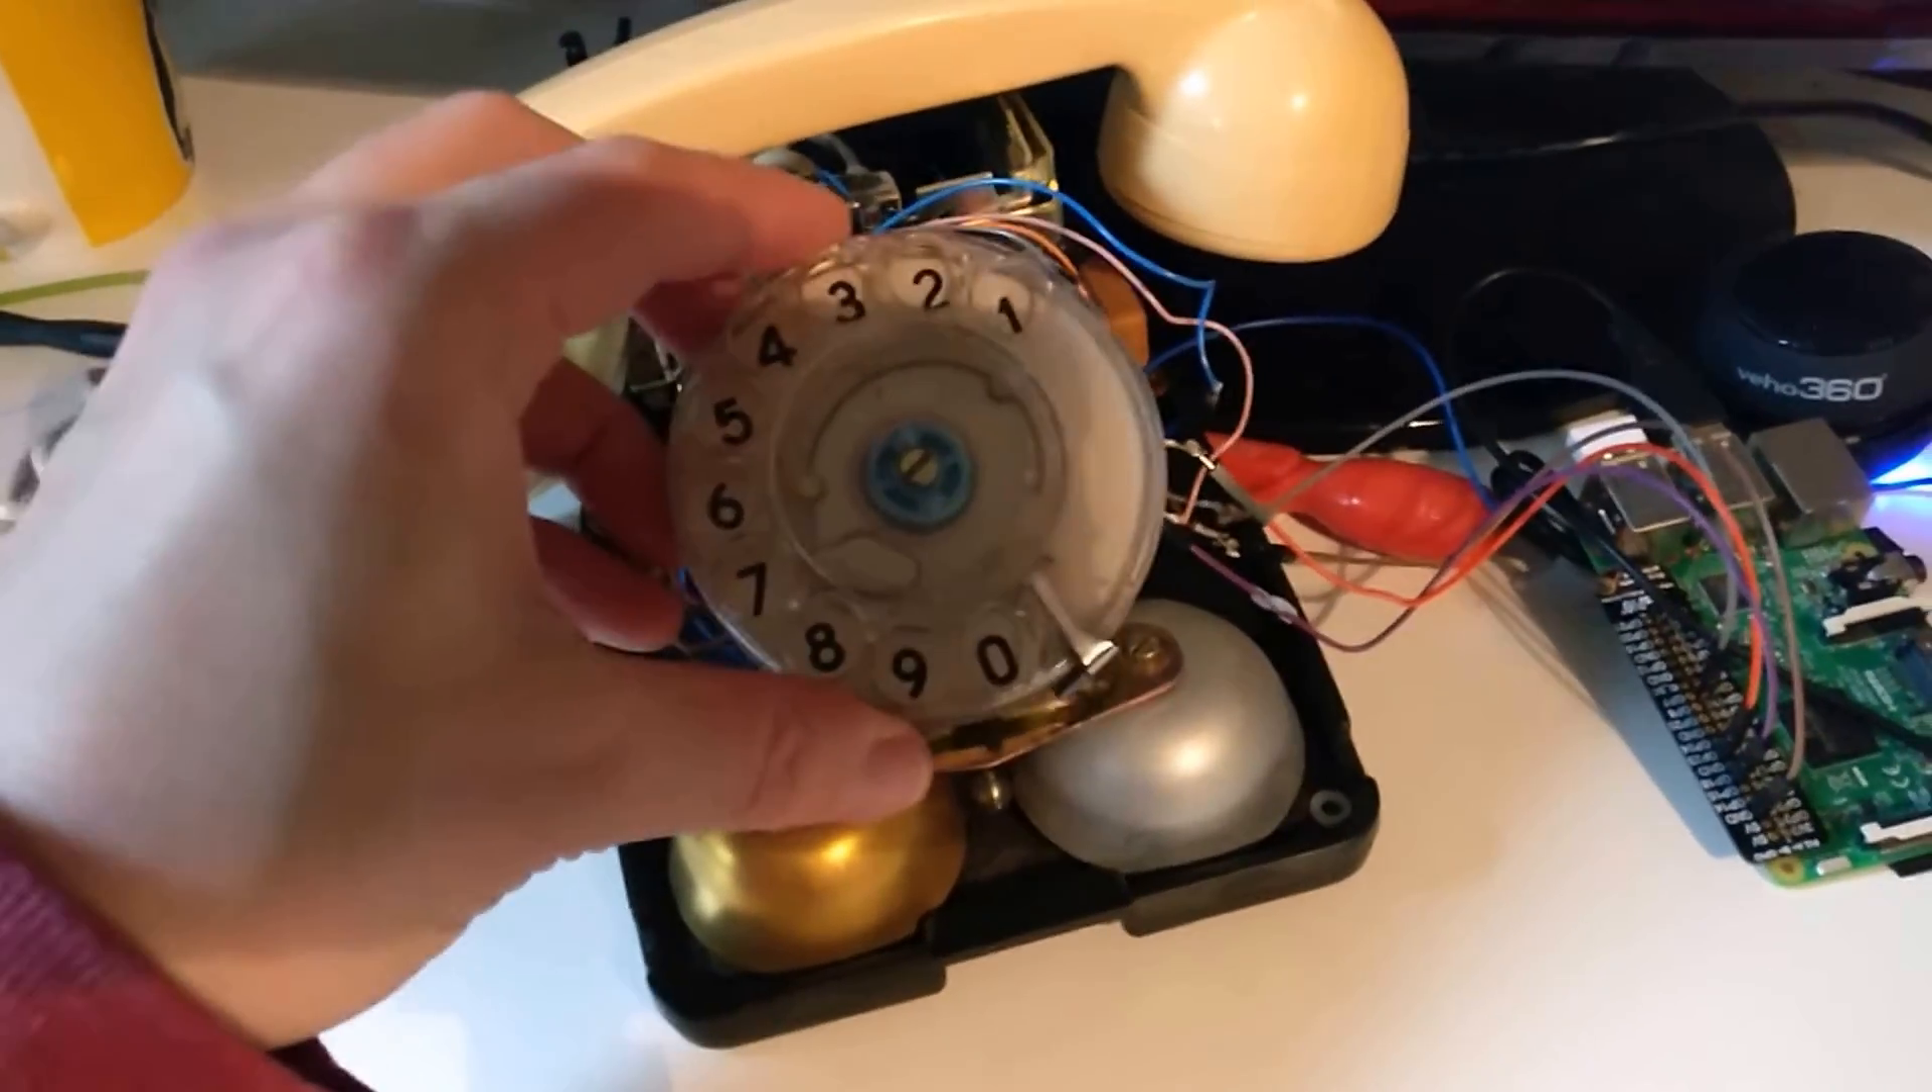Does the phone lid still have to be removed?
No.